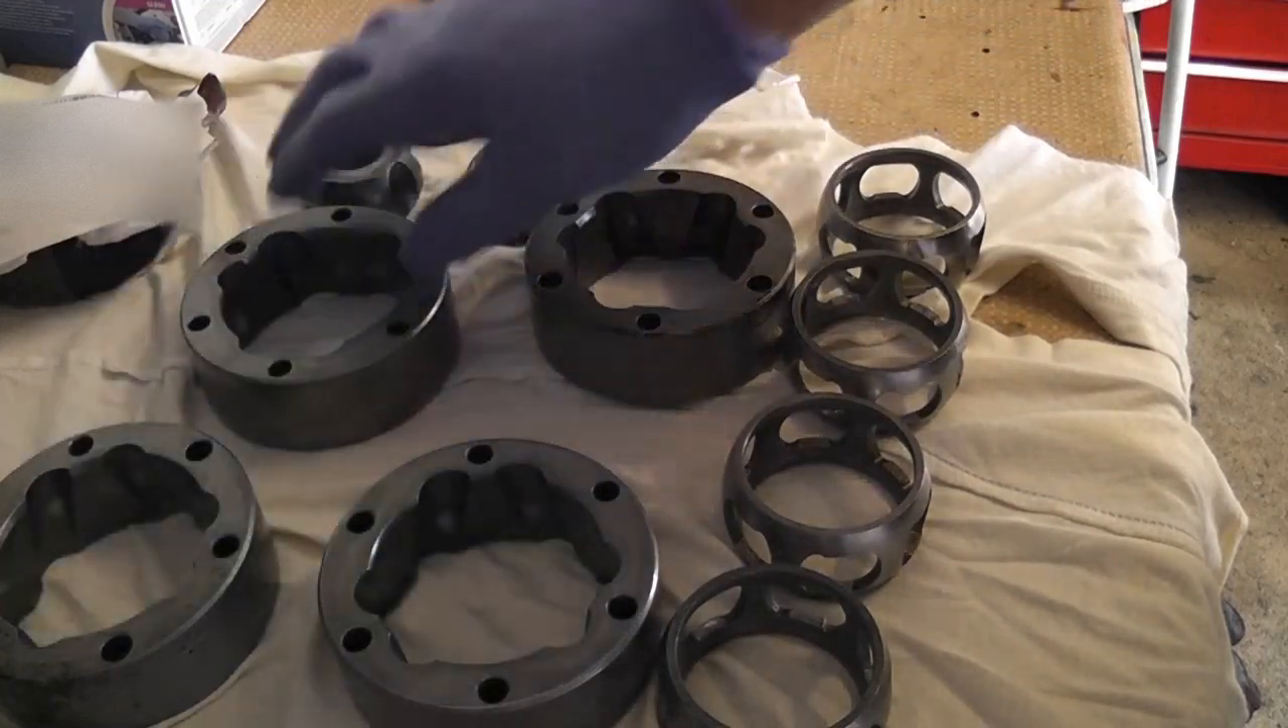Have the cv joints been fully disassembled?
Yes.